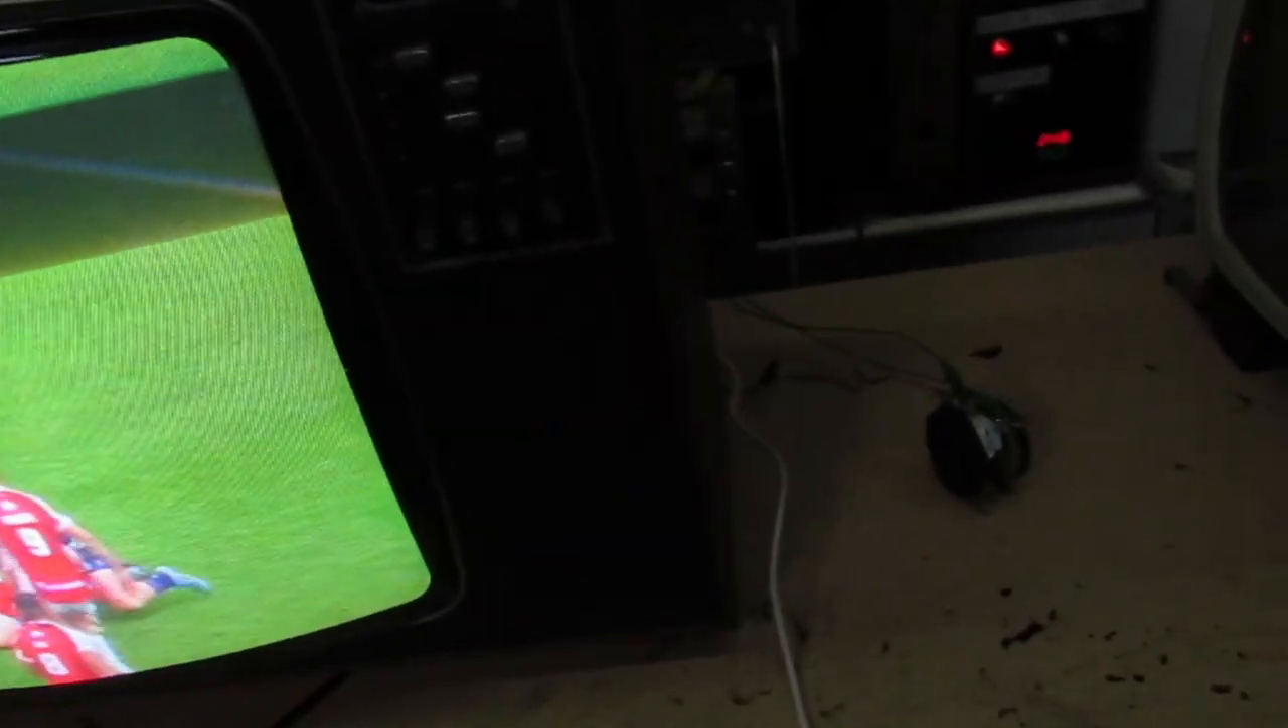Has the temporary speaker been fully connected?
Yes.